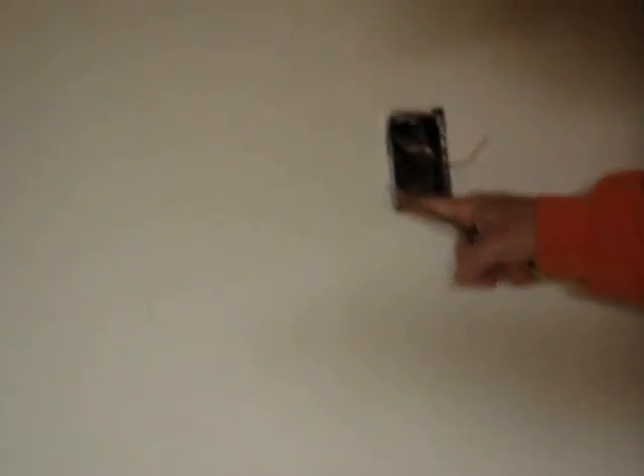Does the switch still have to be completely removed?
No.